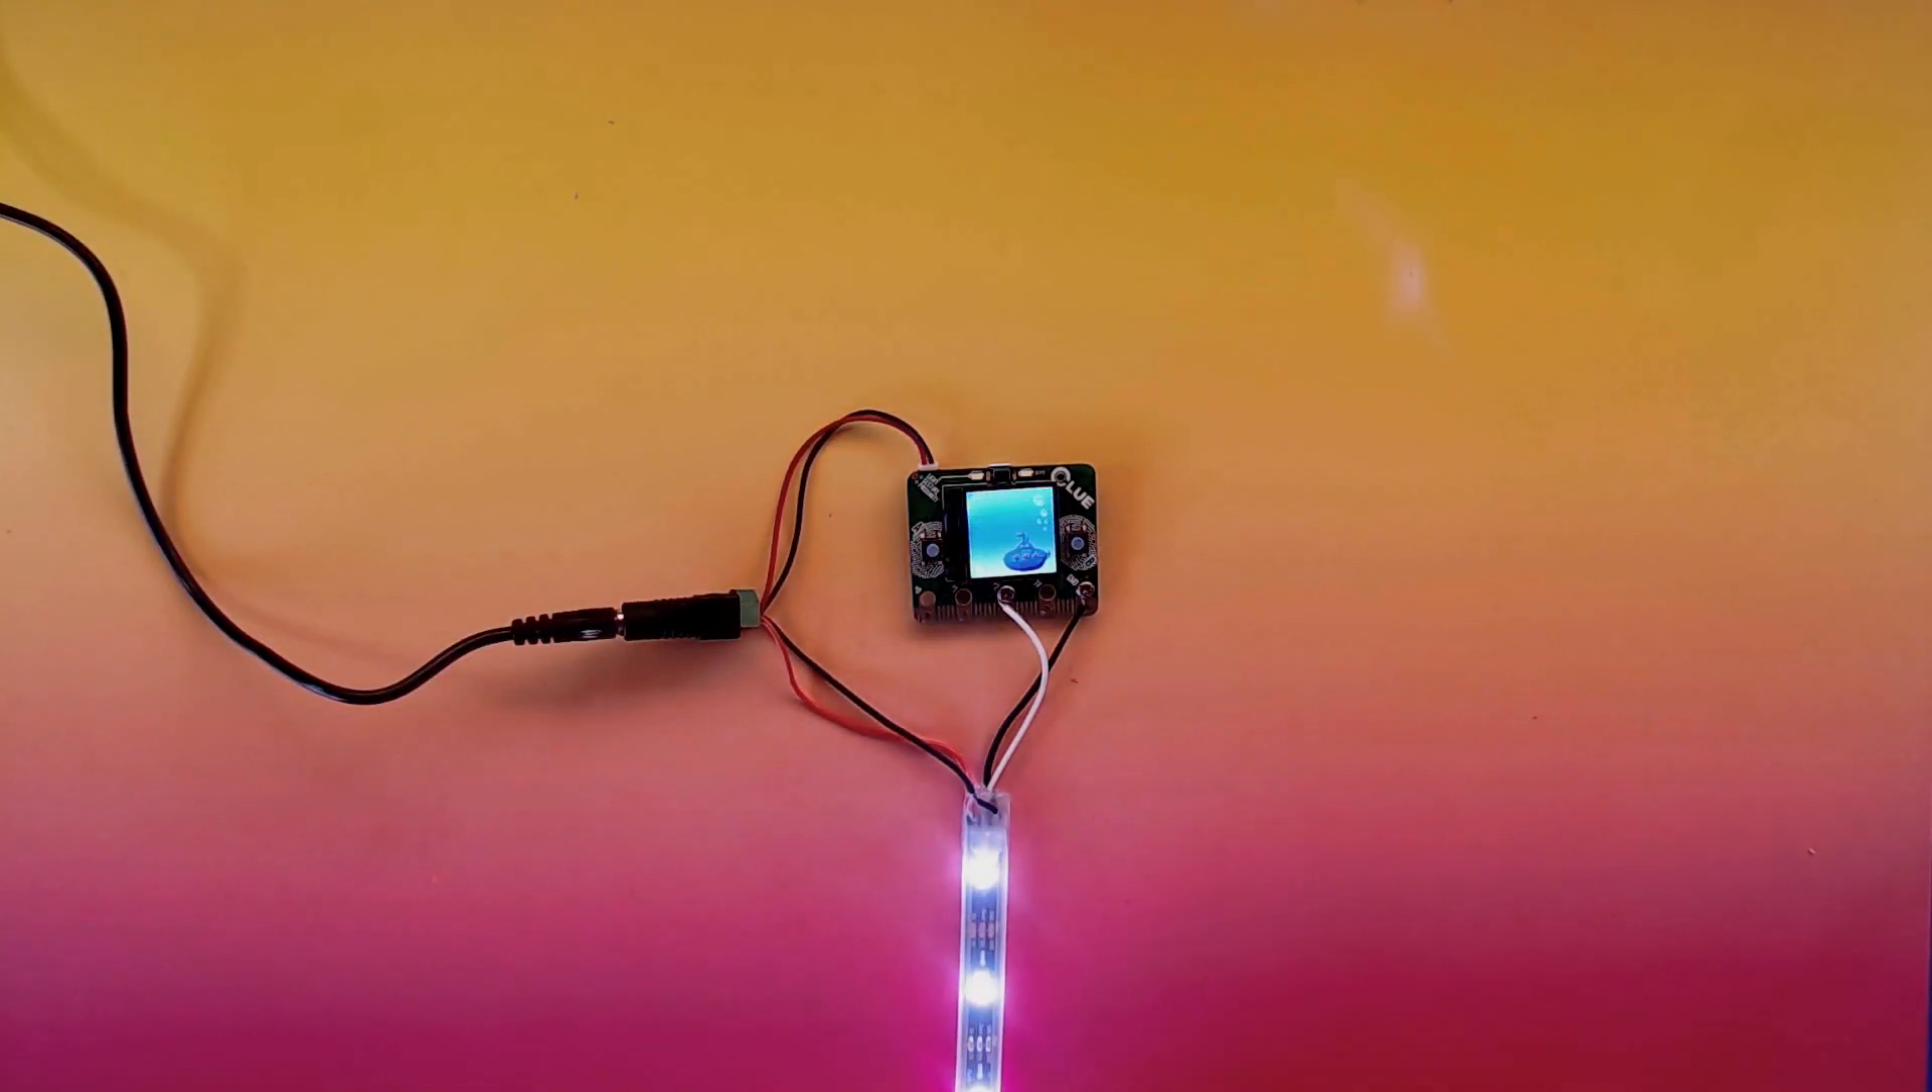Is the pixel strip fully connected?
Yes.